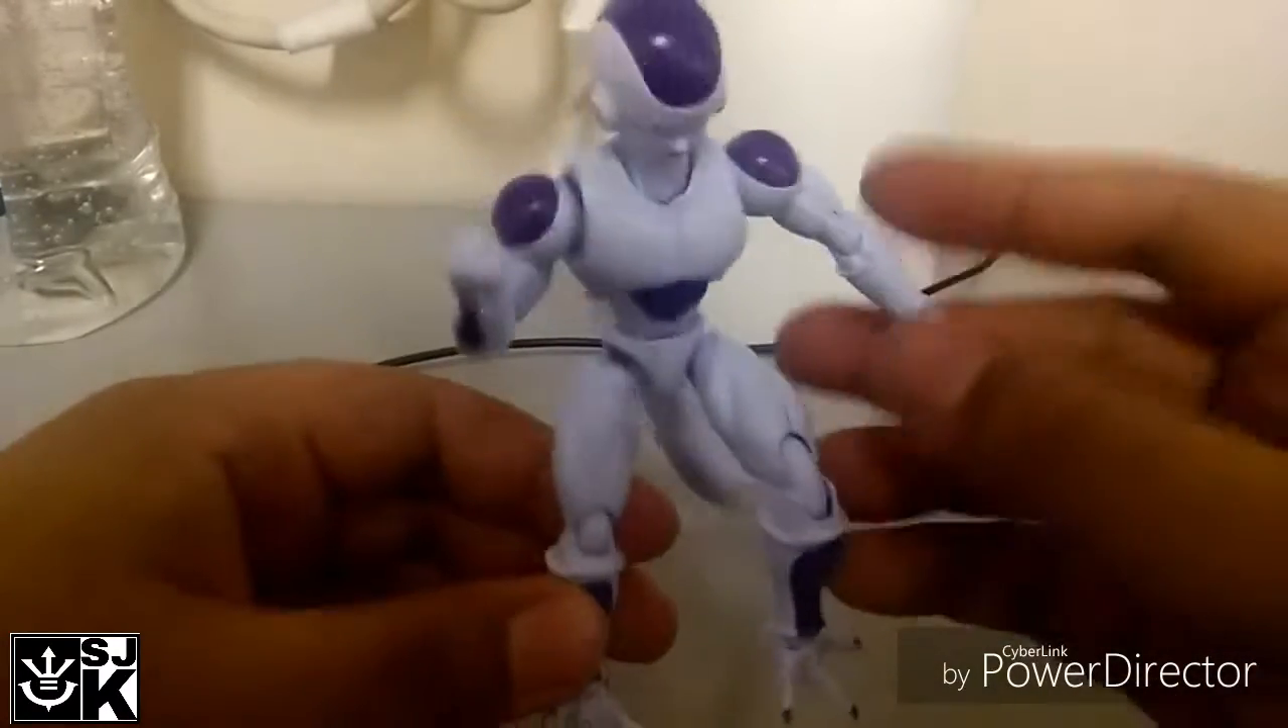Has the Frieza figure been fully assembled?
Yes.